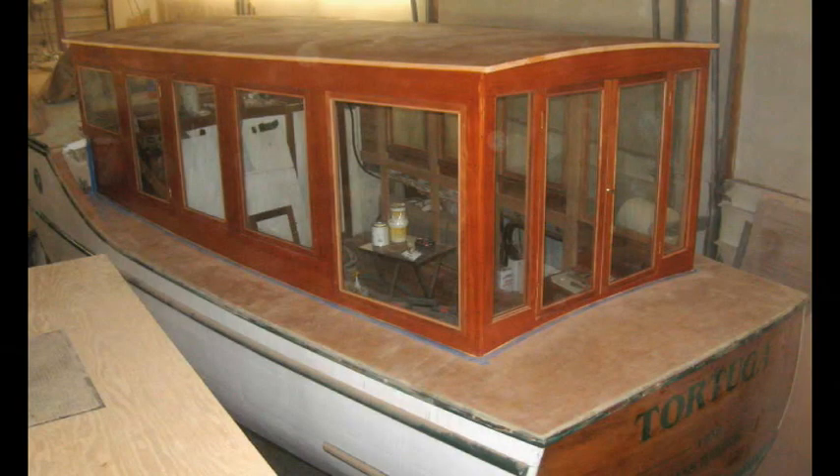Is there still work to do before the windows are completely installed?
No.